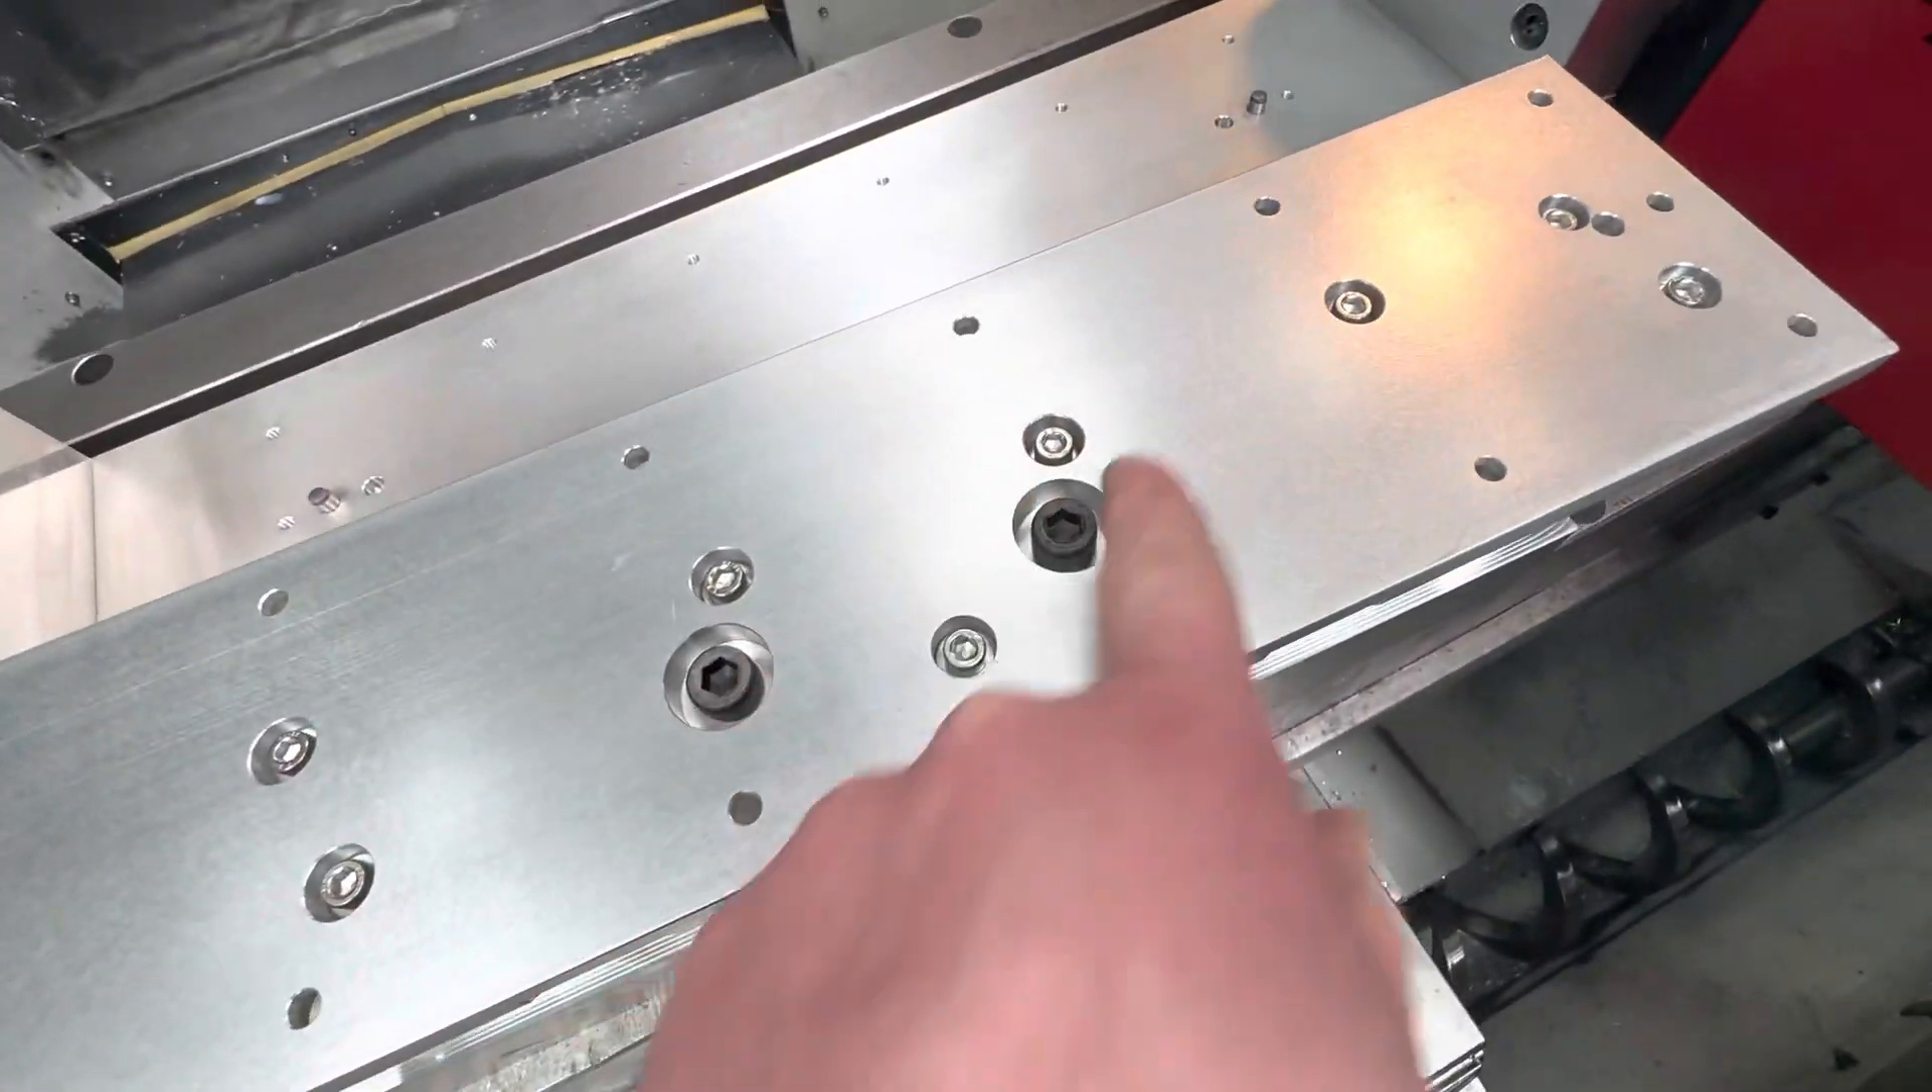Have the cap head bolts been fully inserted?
Yes.